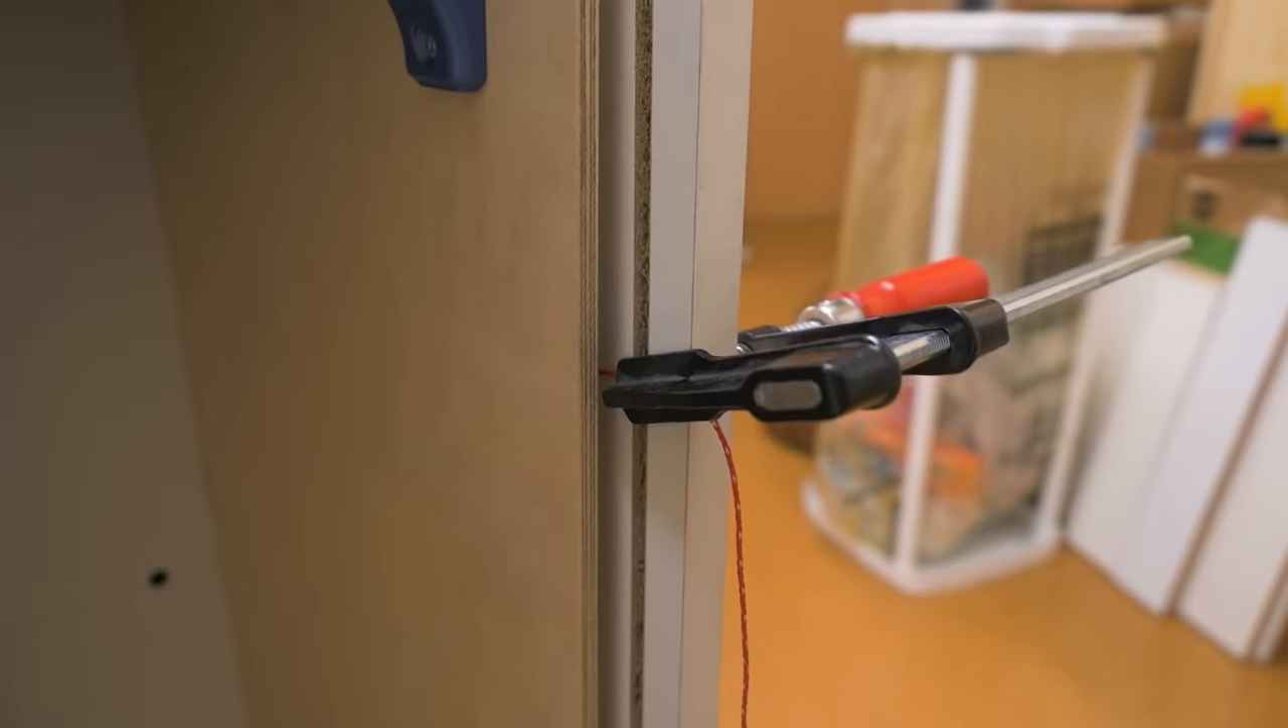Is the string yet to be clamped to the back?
No.